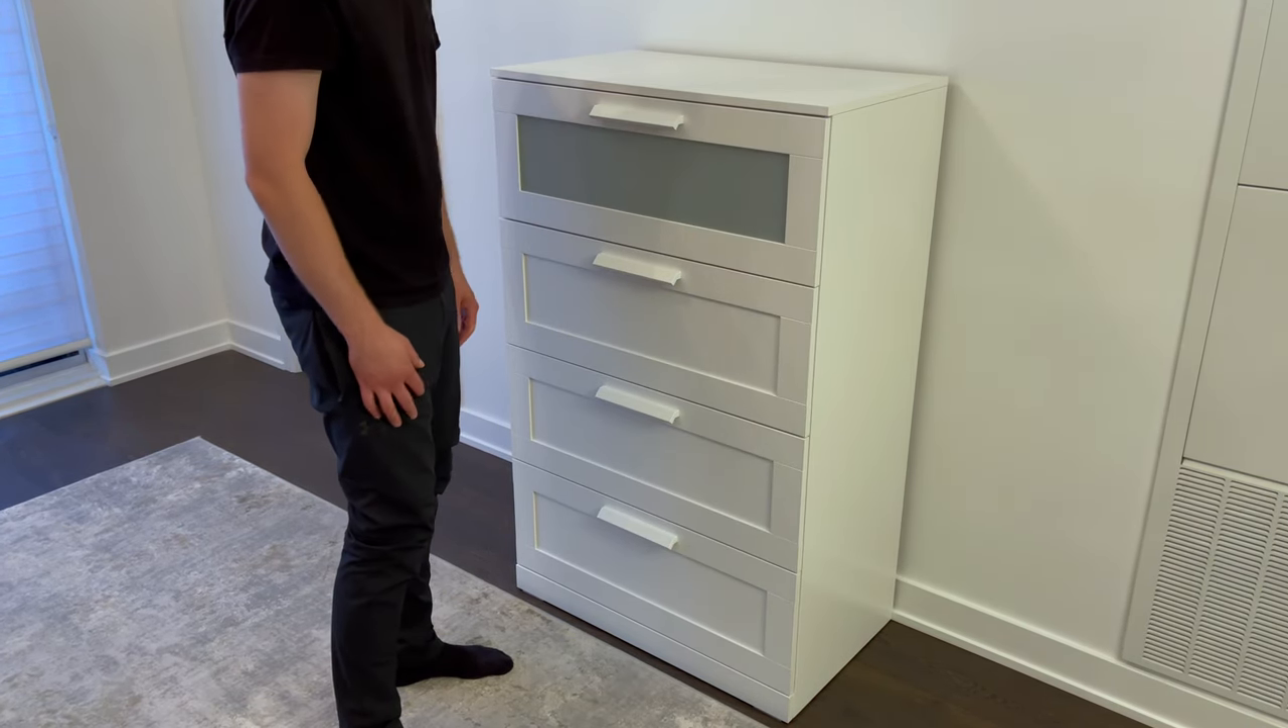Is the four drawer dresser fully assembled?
Yes.